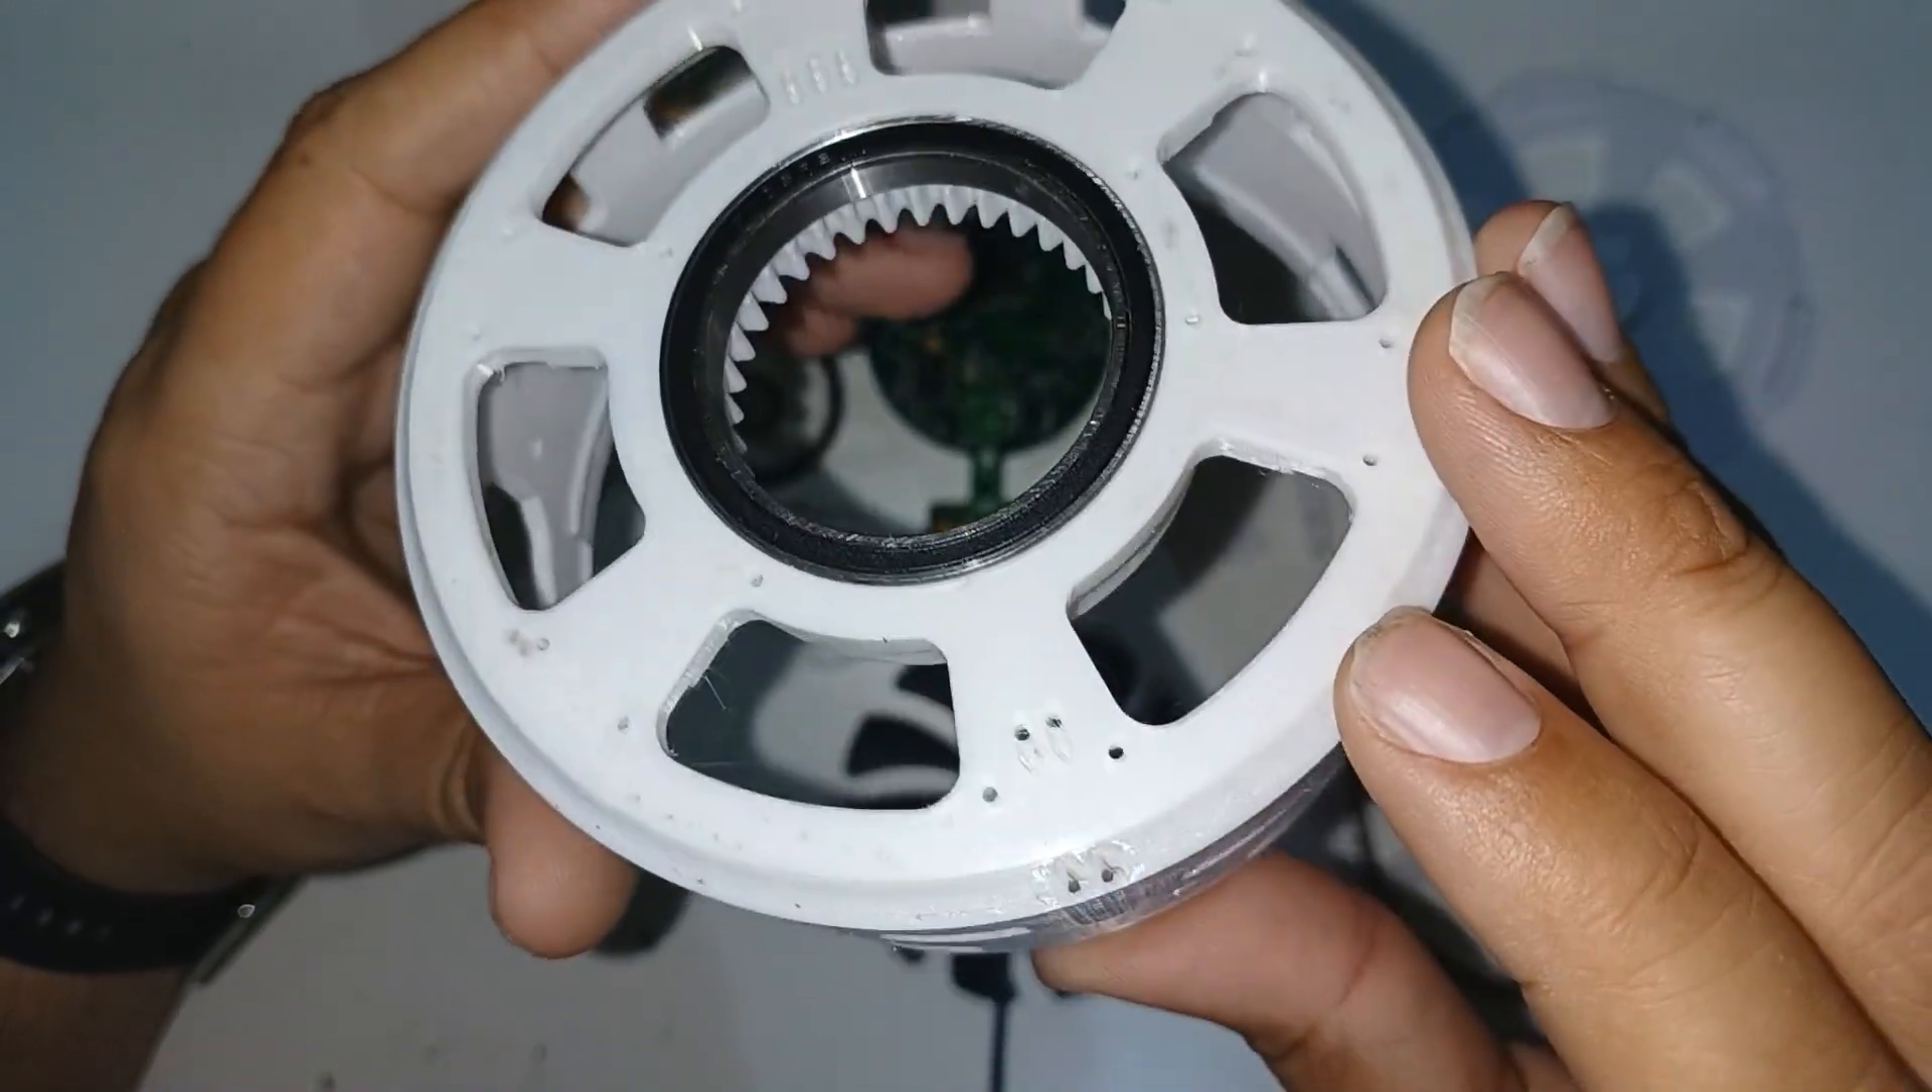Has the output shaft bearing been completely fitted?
Yes.